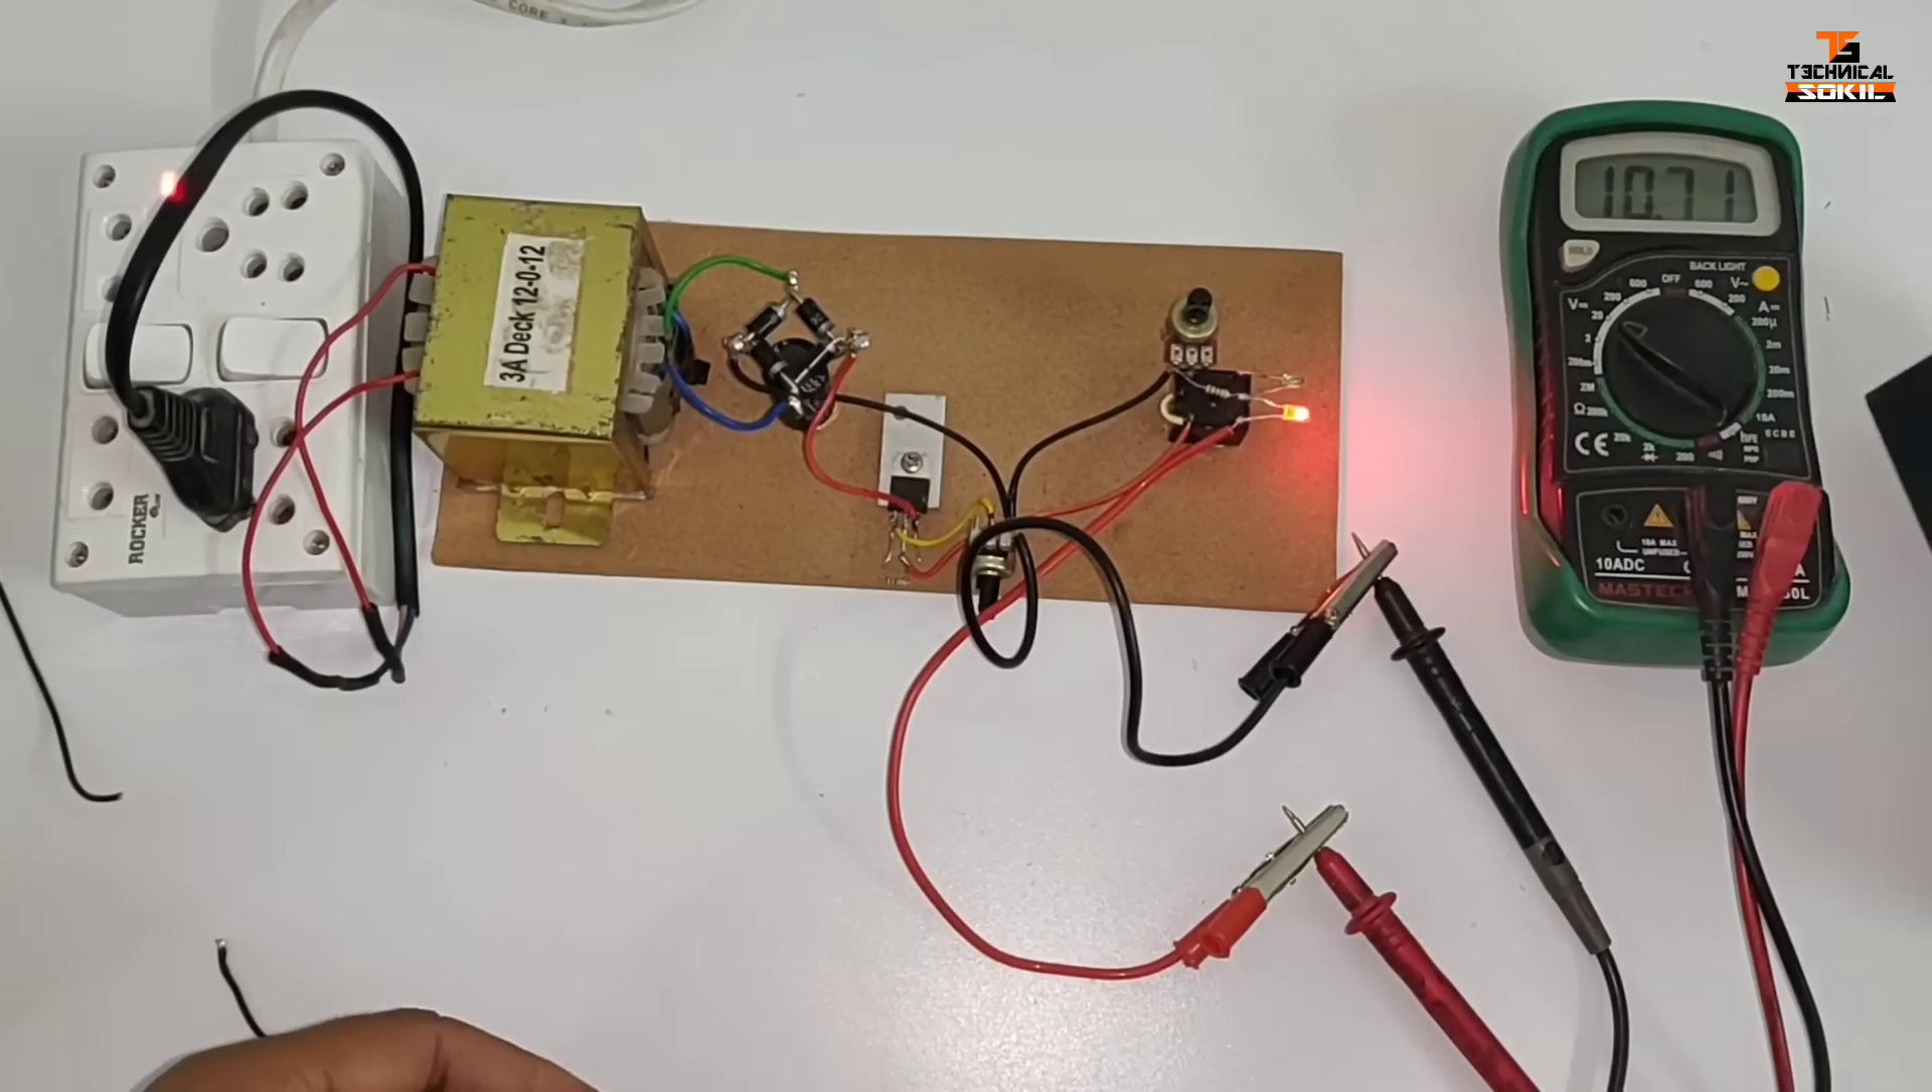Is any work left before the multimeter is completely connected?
No.